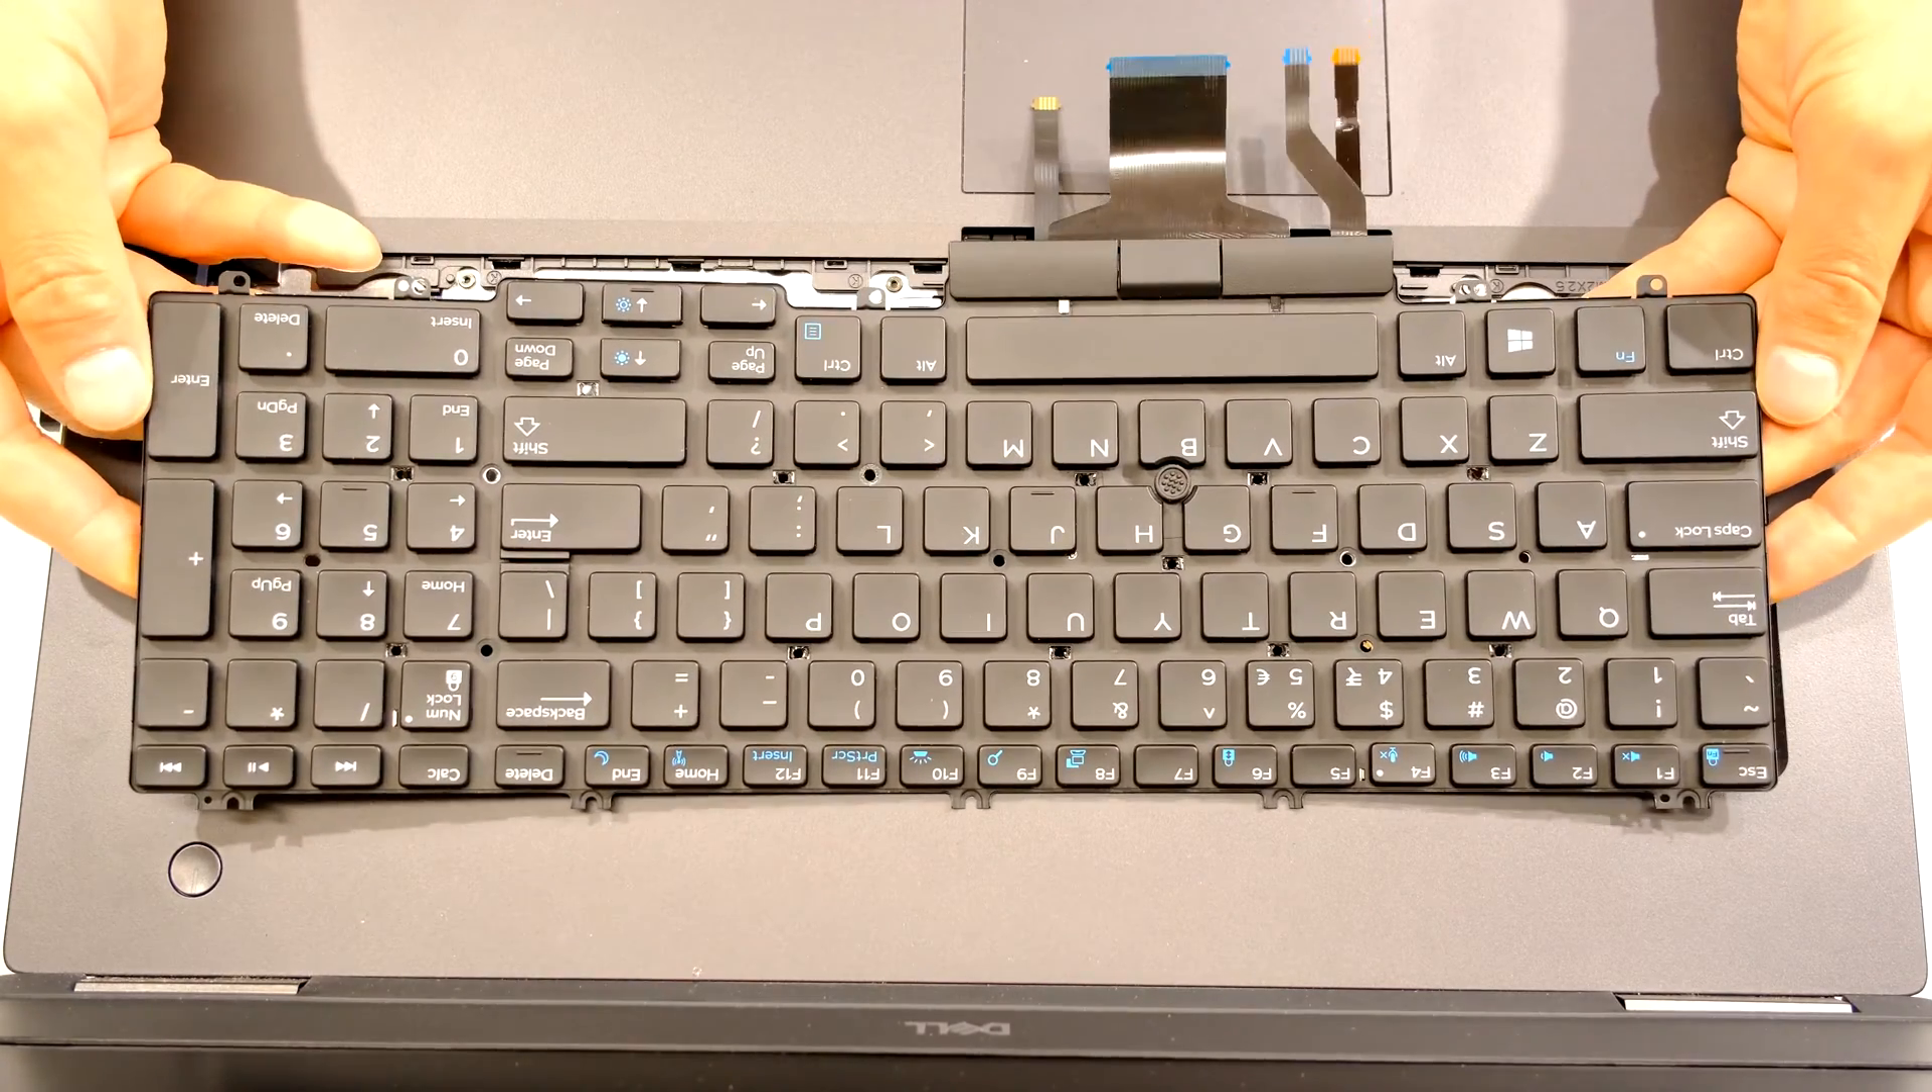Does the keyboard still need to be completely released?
No.